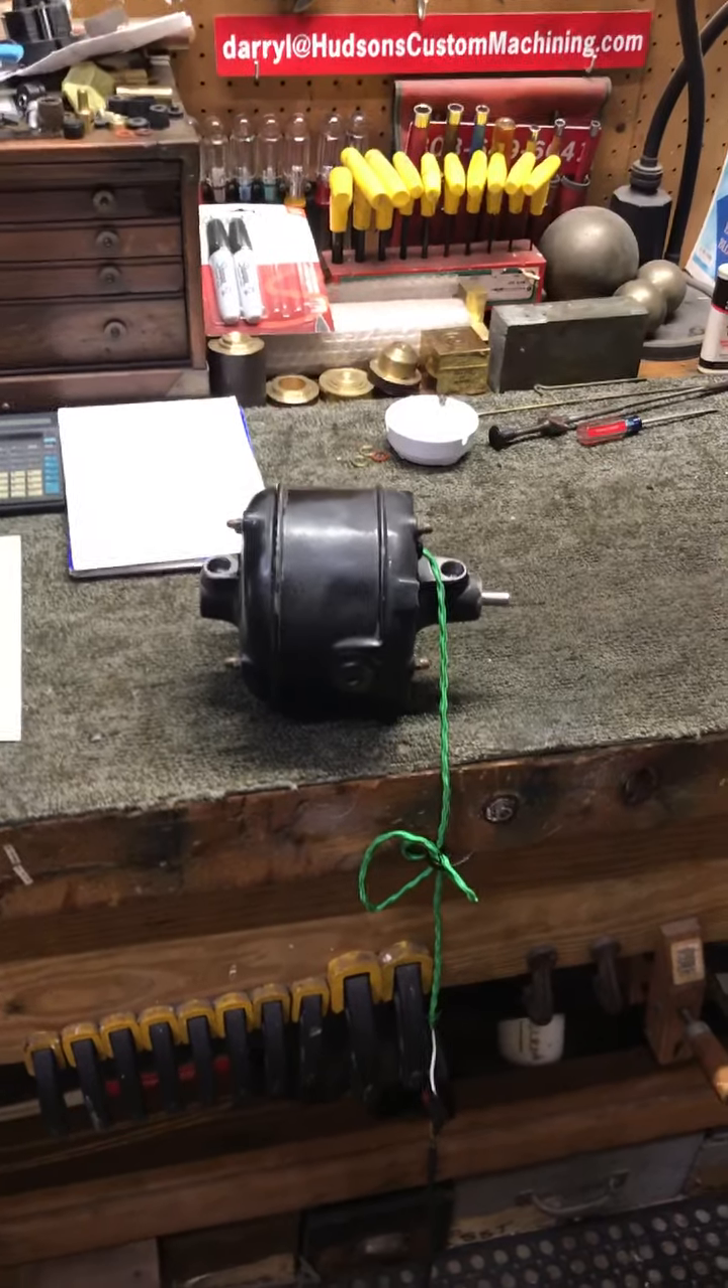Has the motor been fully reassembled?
Yes.